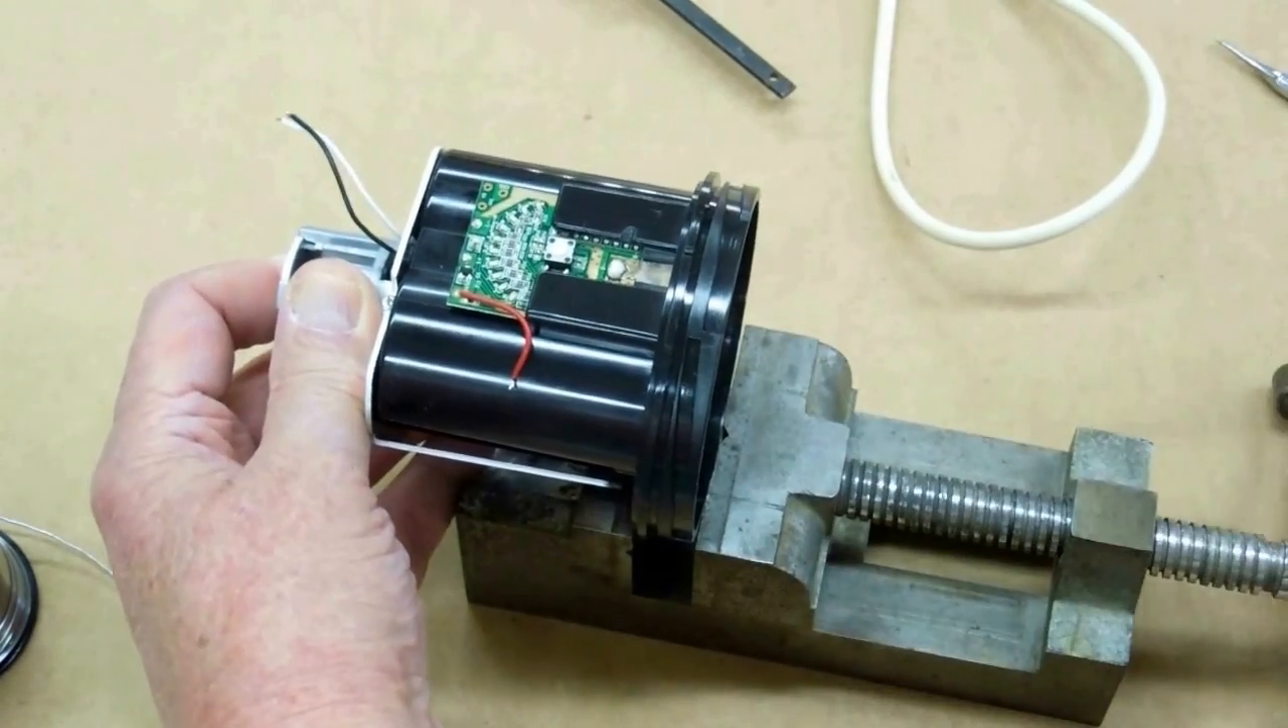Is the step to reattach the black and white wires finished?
No.